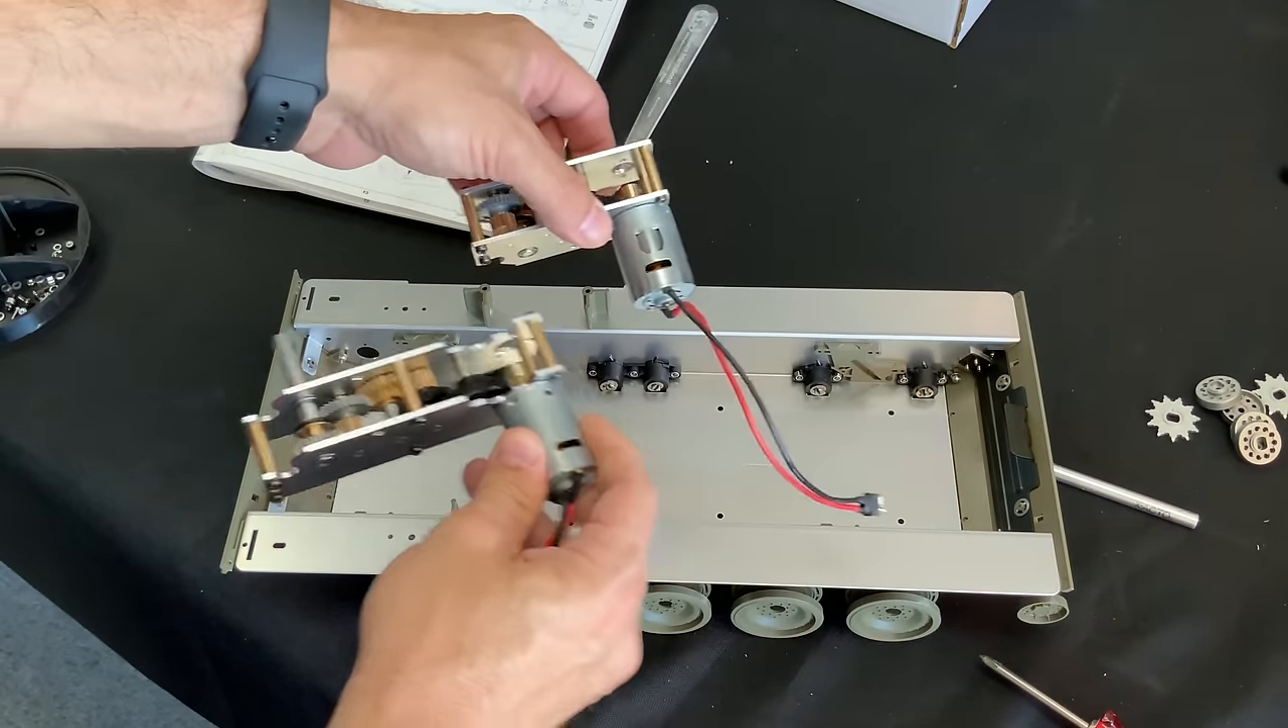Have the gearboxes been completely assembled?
Yes.